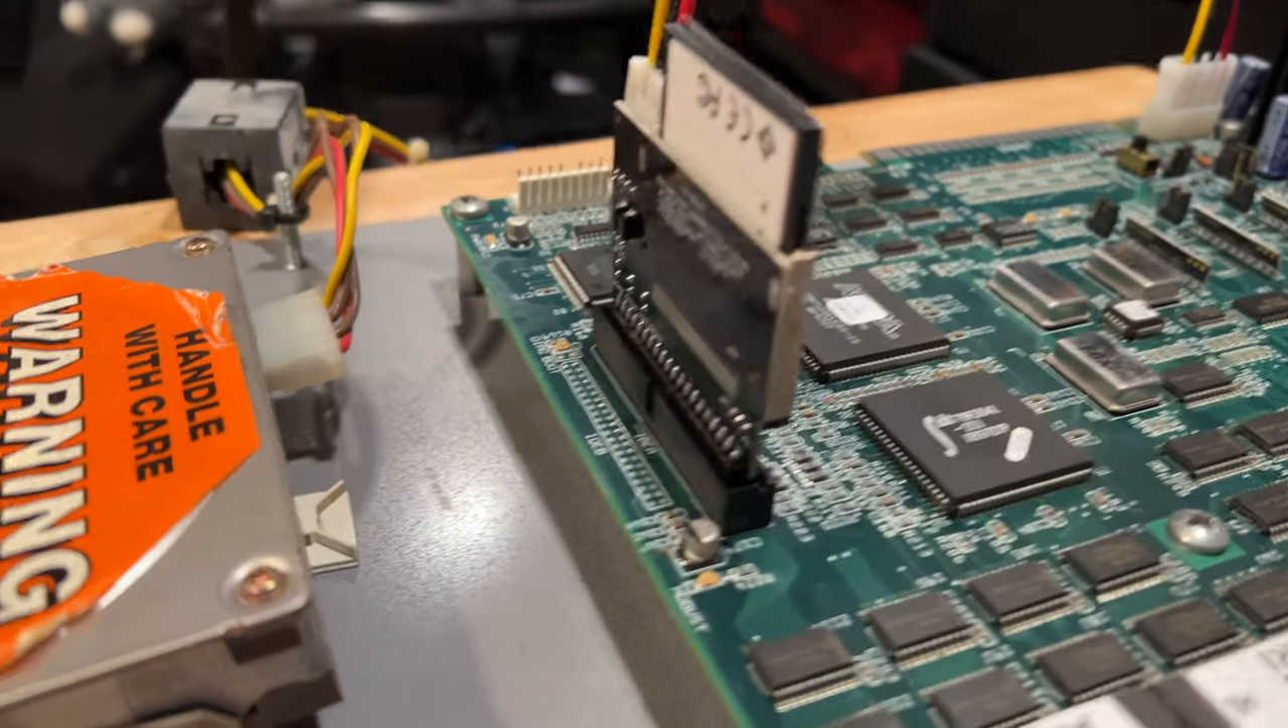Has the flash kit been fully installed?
Yes.